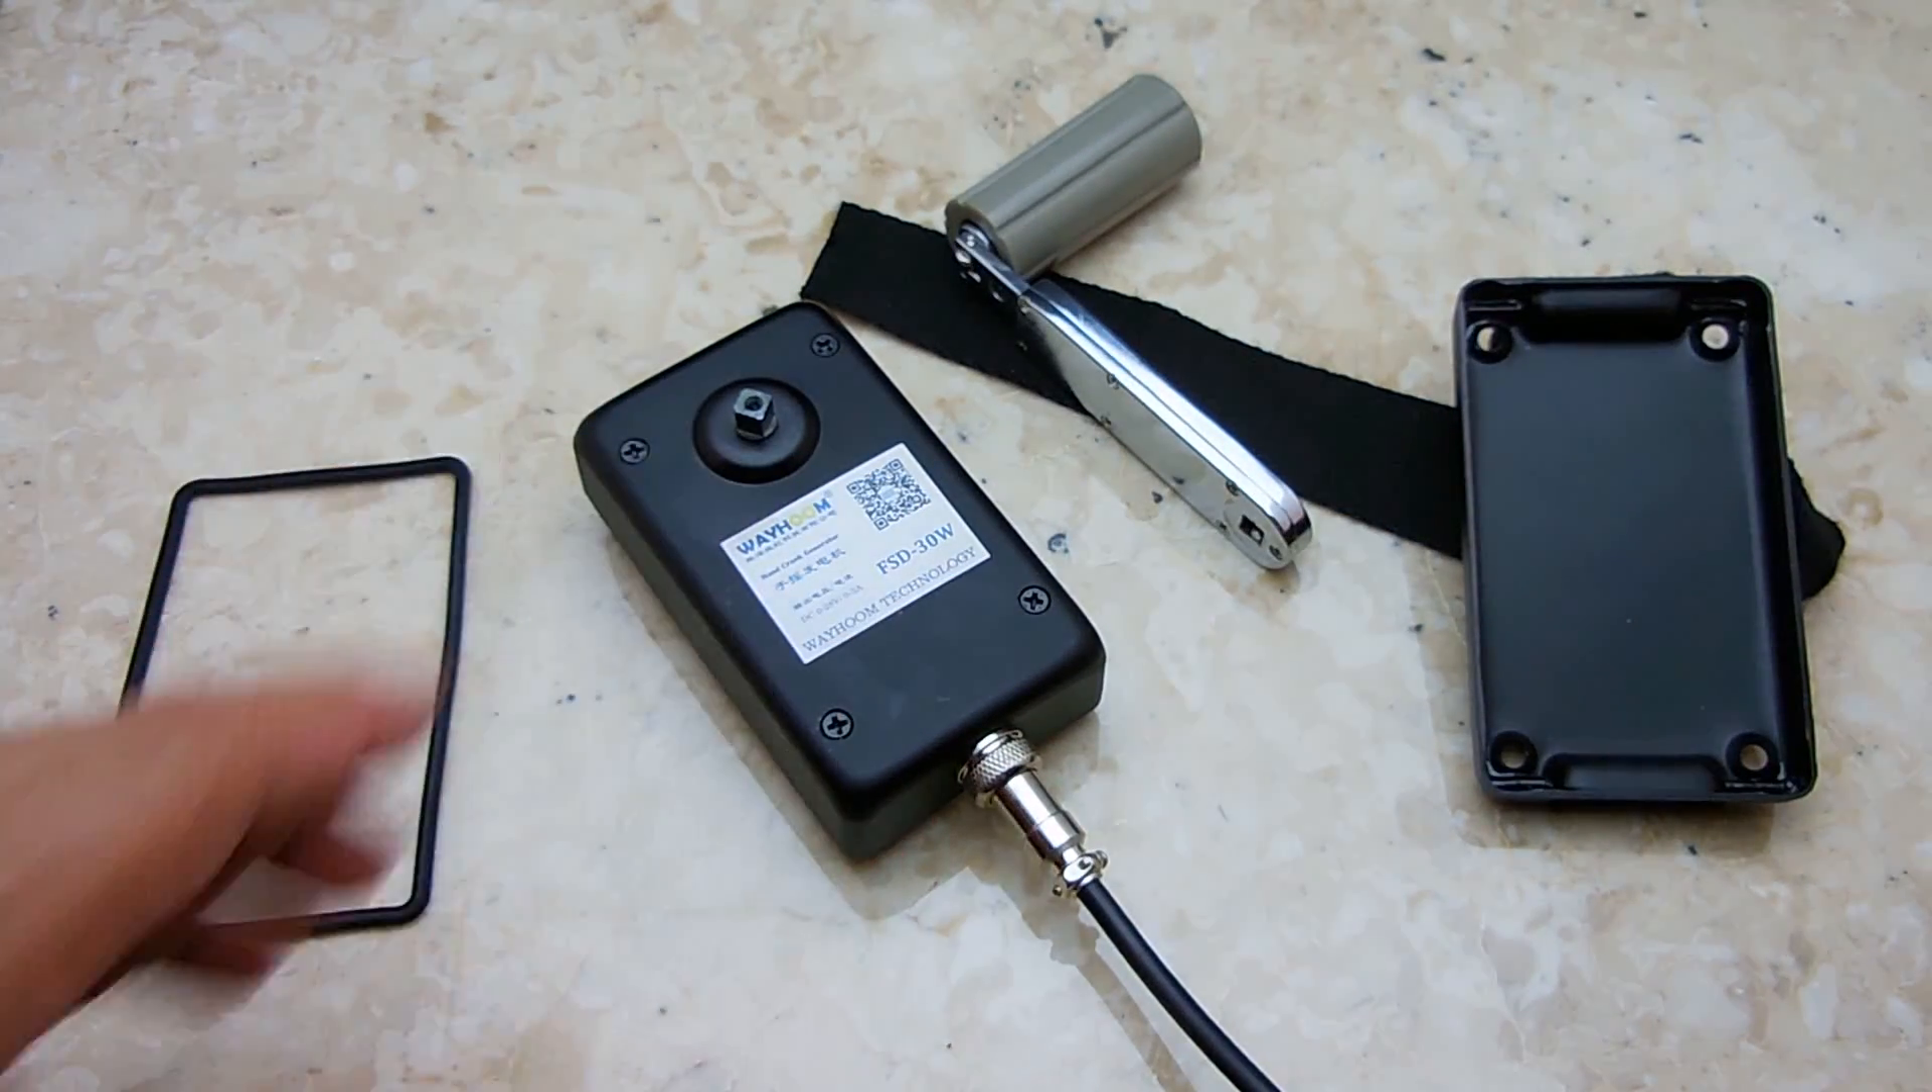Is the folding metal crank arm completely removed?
Yes.